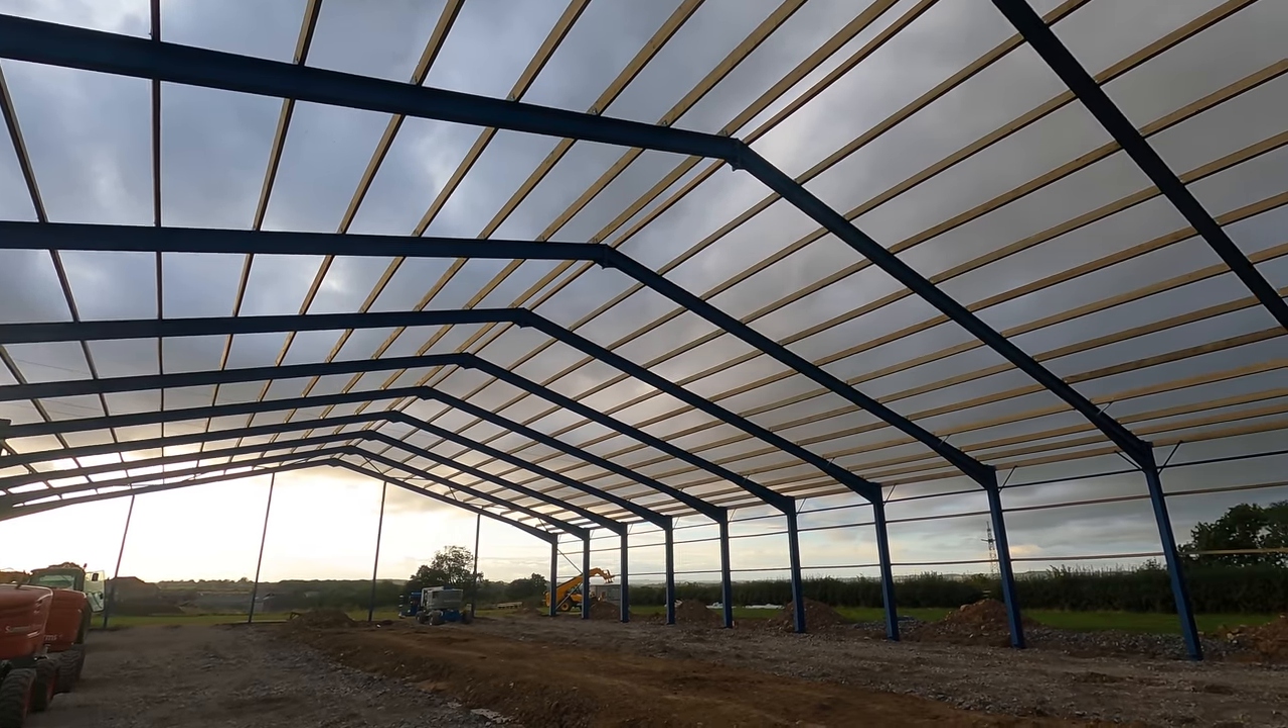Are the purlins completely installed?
Yes.